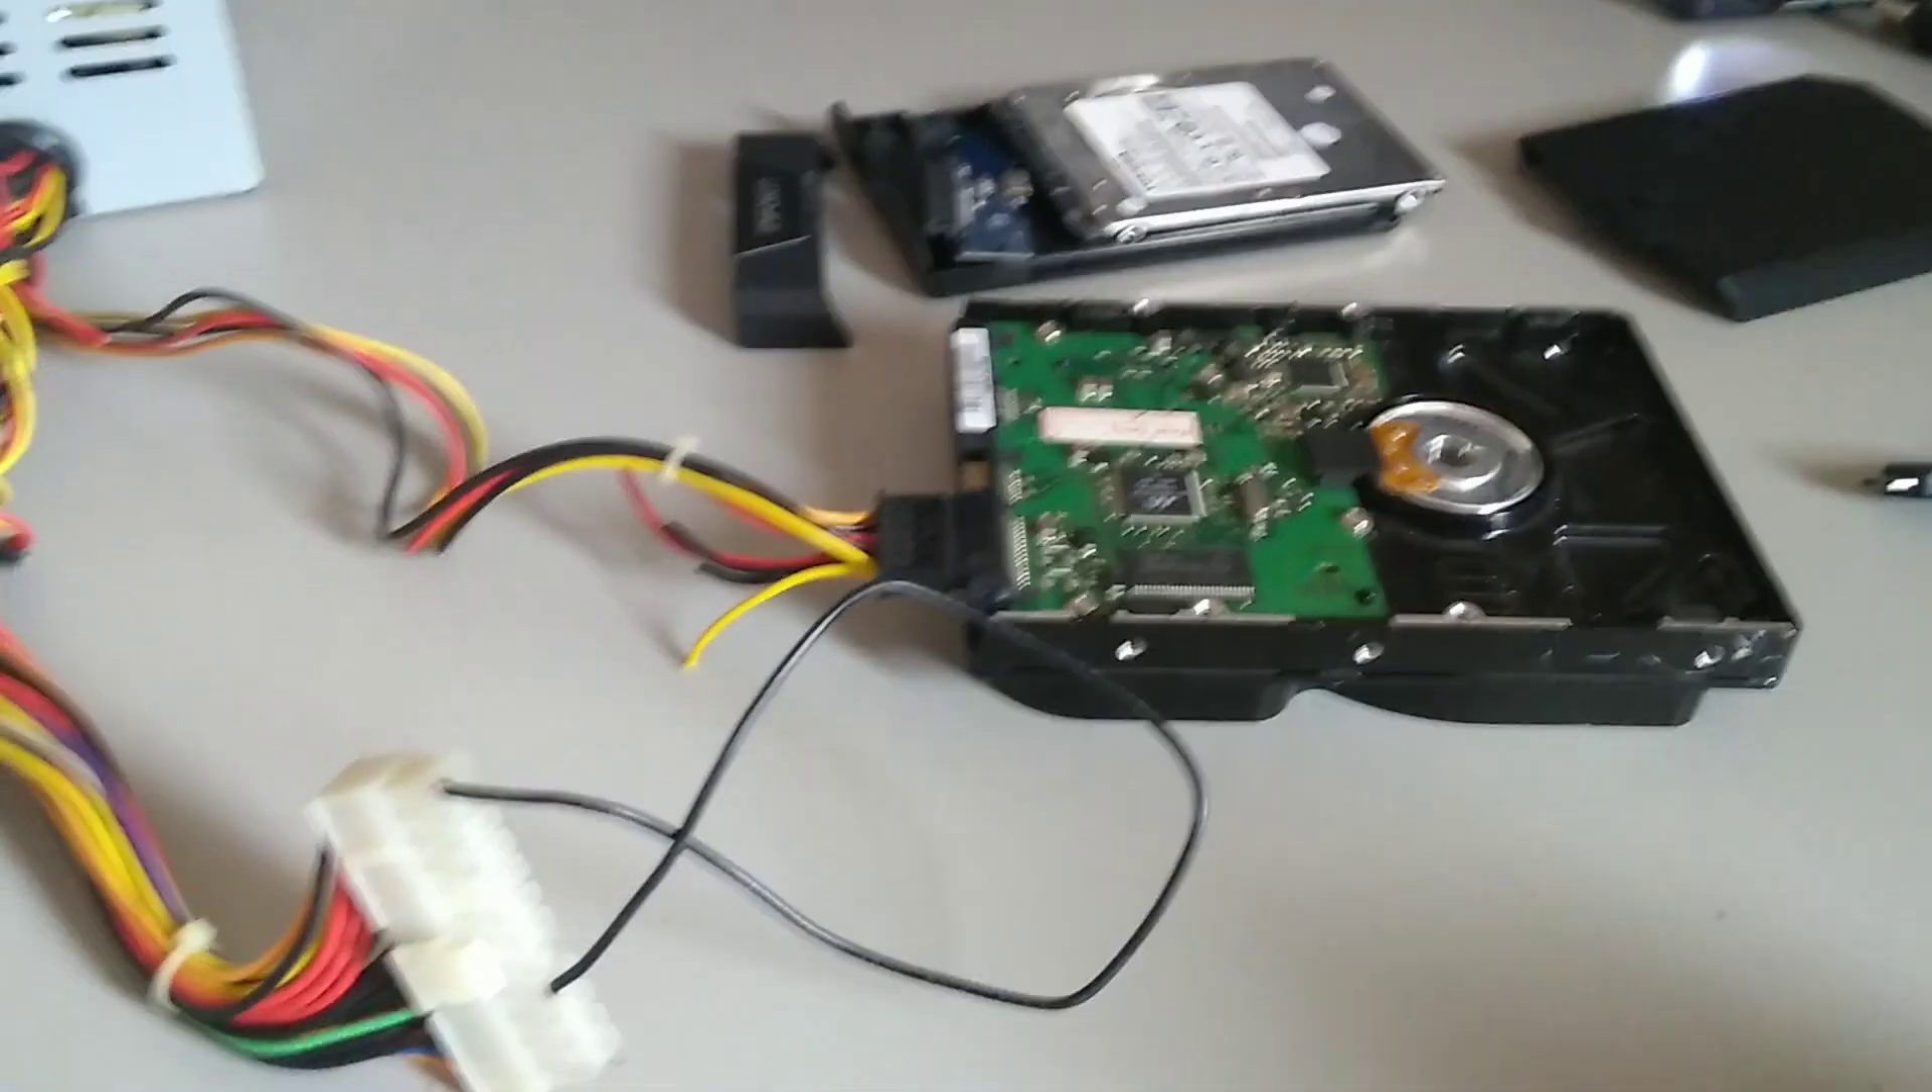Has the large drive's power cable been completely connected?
Yes.